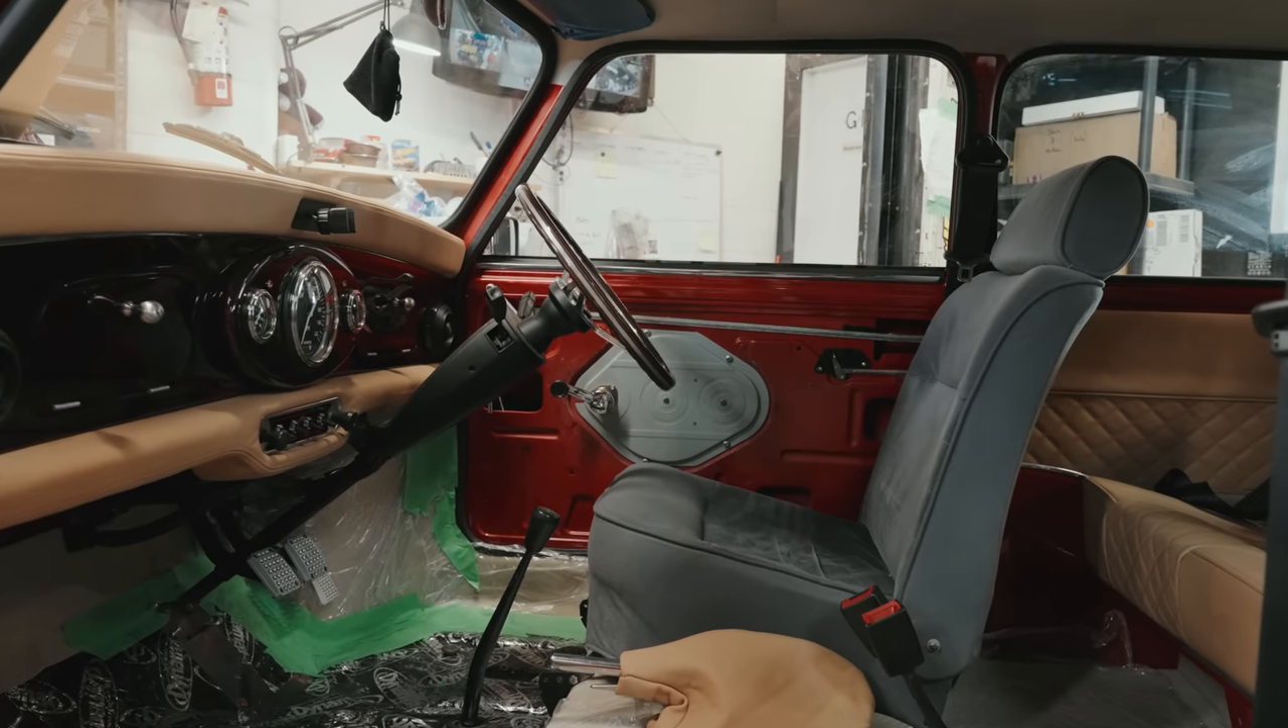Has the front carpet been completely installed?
No.